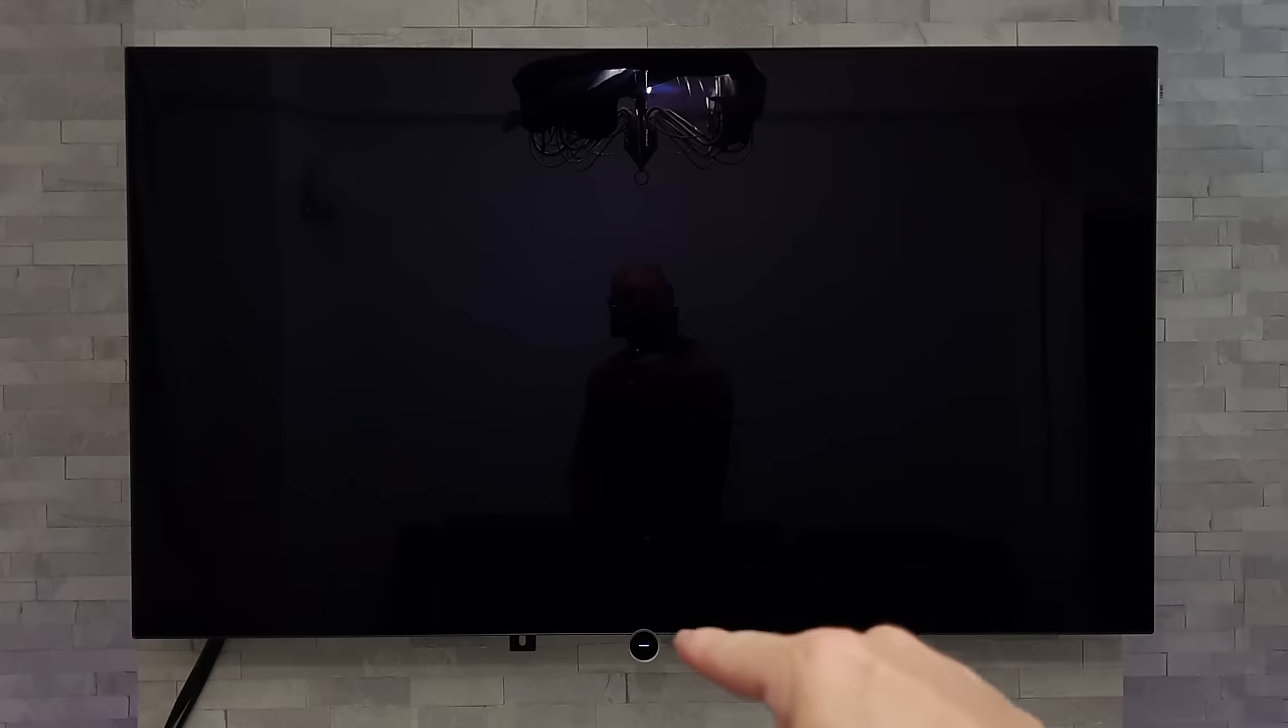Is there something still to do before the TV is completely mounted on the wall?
No.